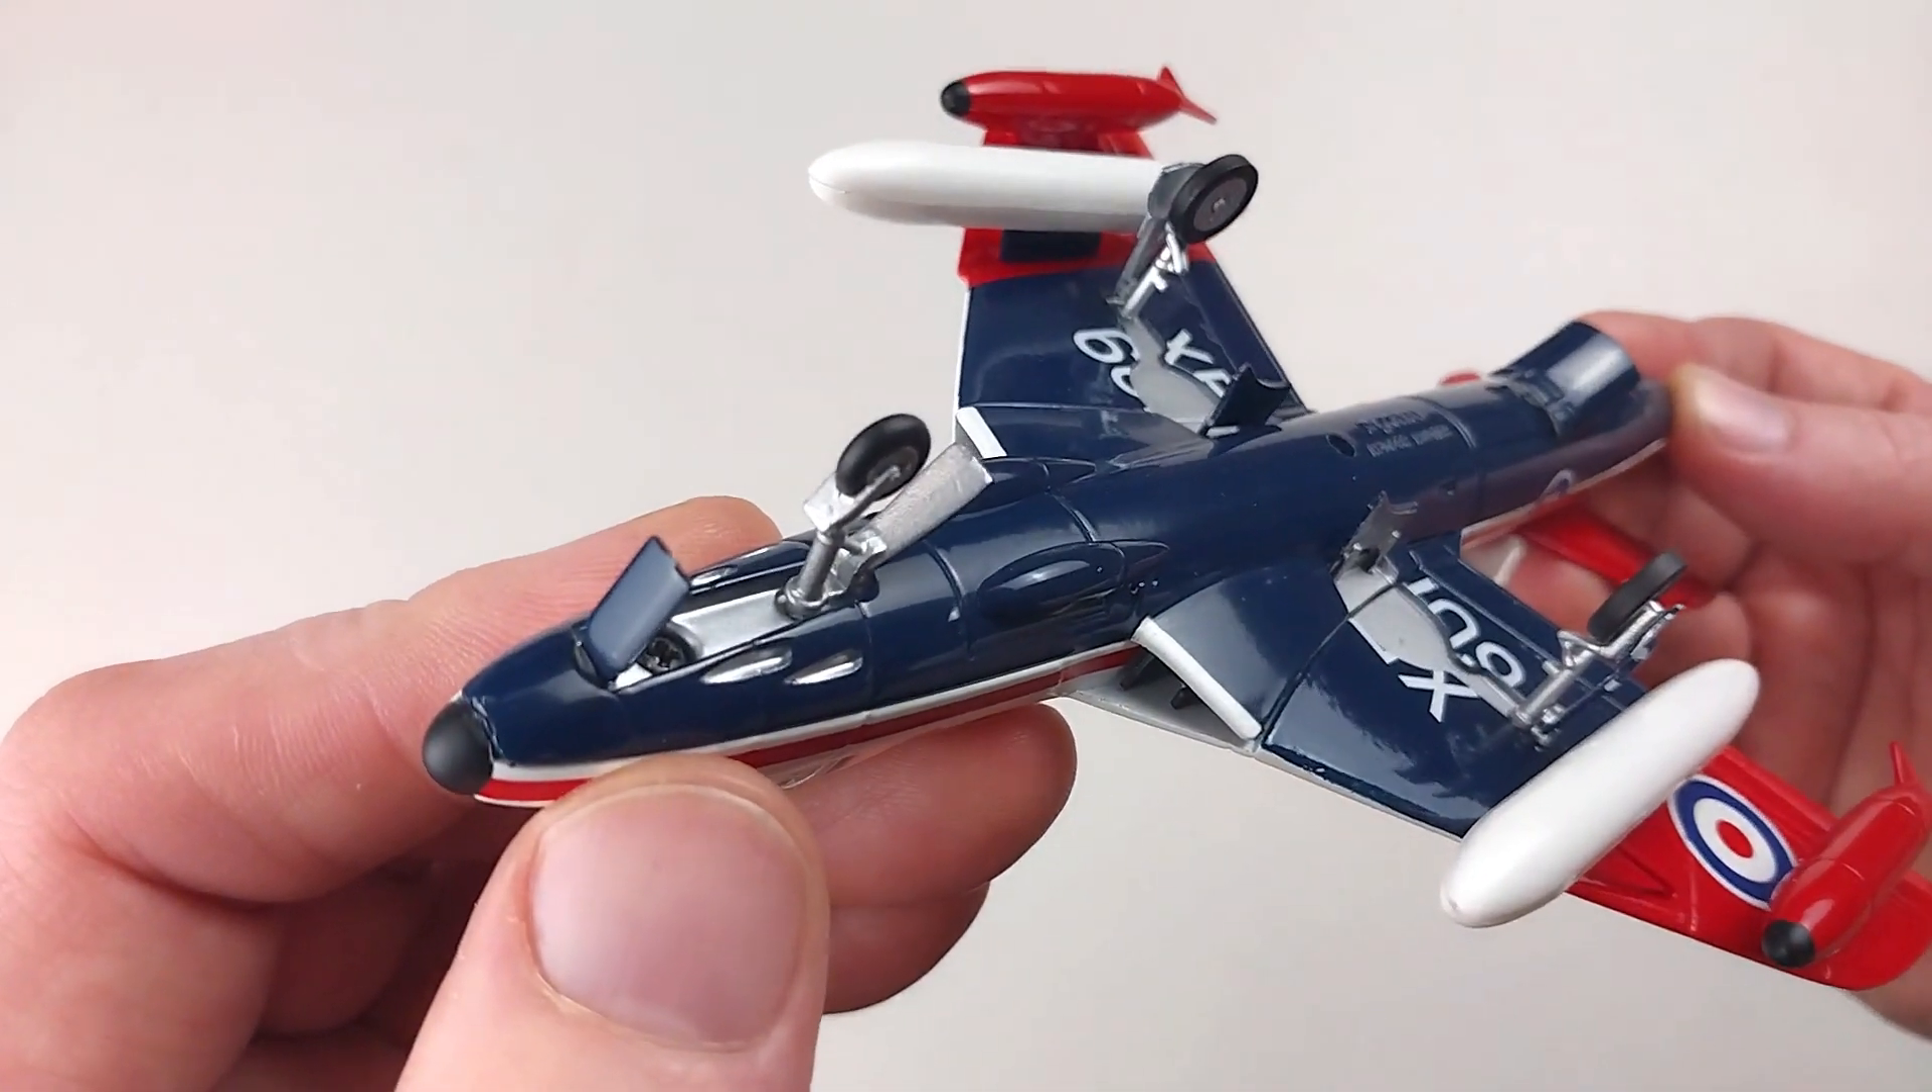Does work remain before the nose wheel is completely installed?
No.